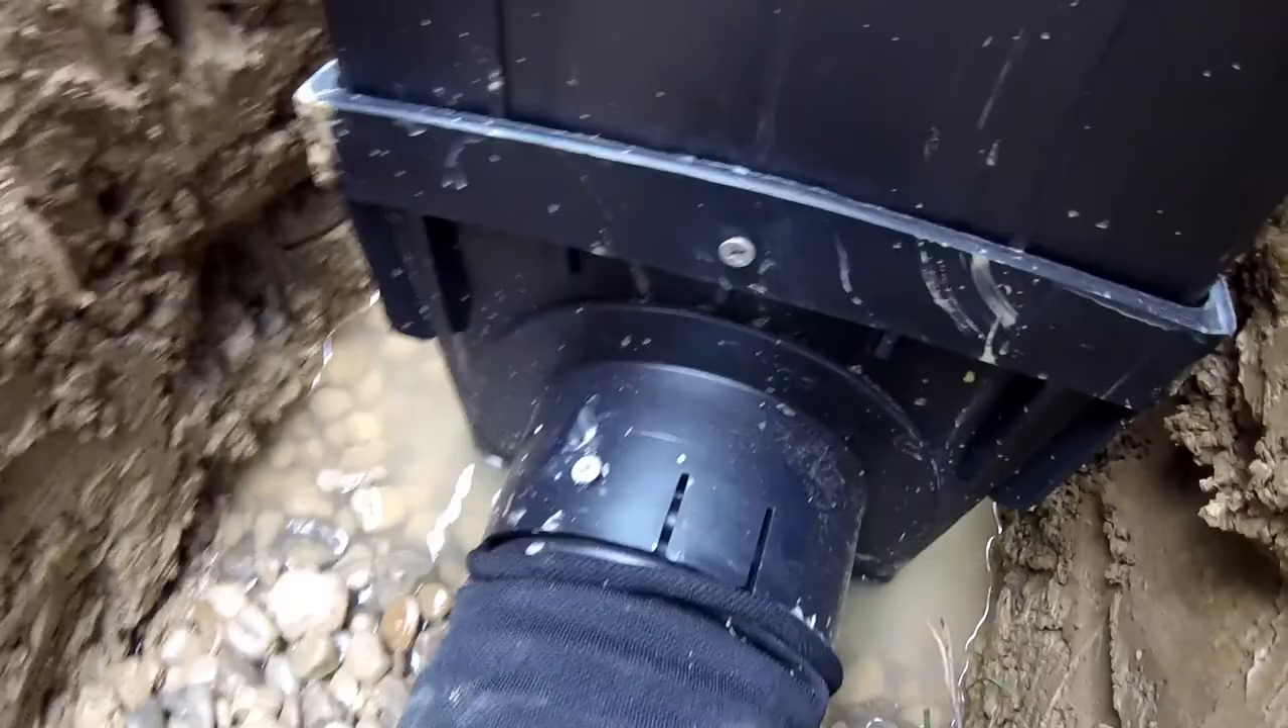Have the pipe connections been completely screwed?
Yes.